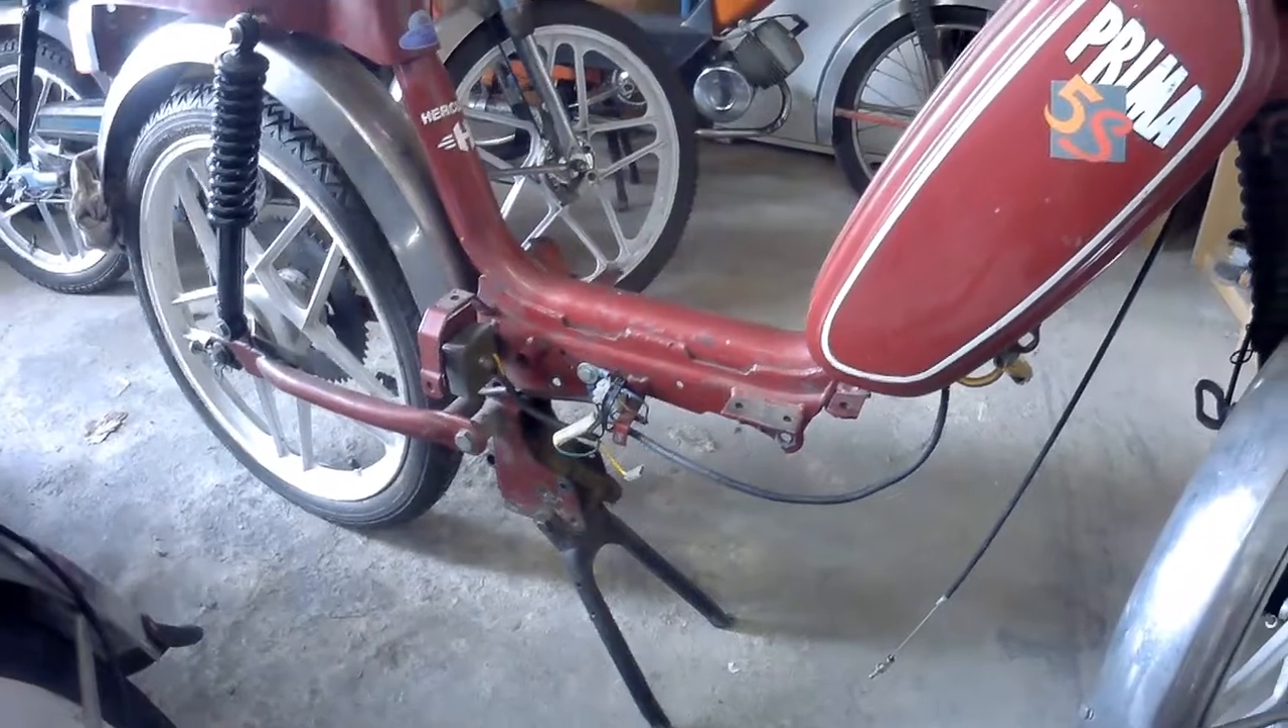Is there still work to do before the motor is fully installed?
Yes.